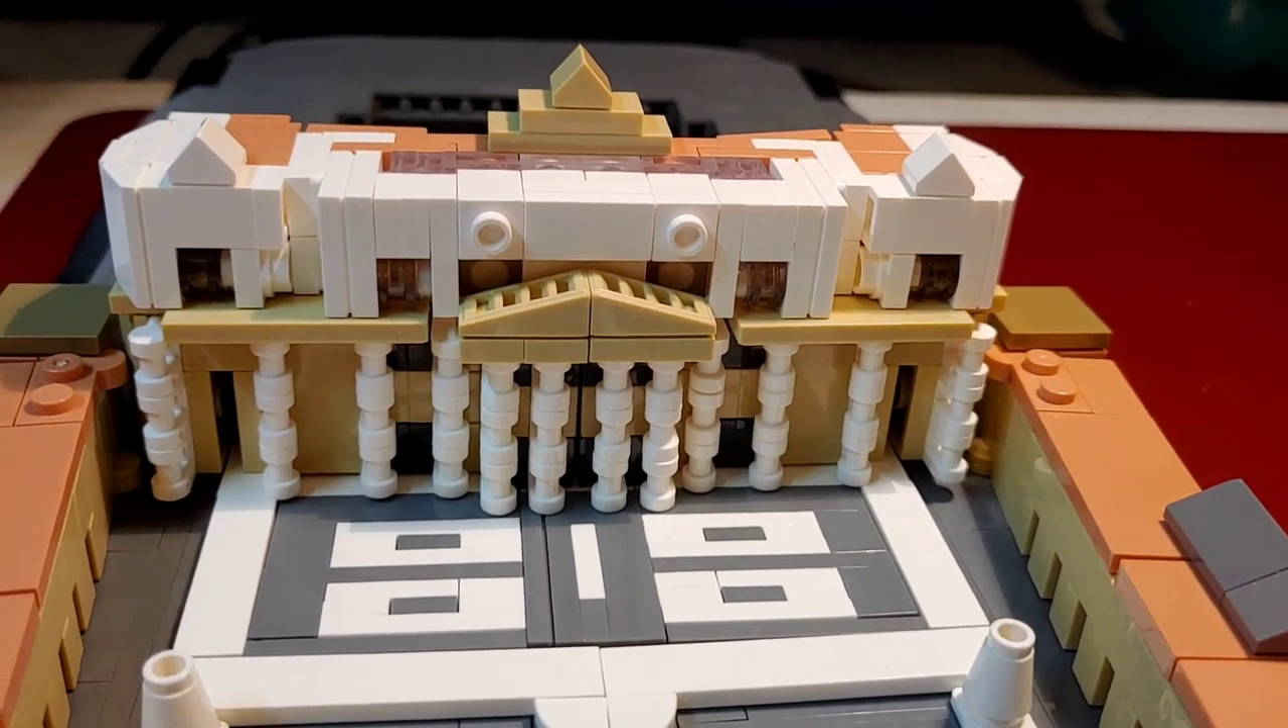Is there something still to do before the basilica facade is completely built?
No.